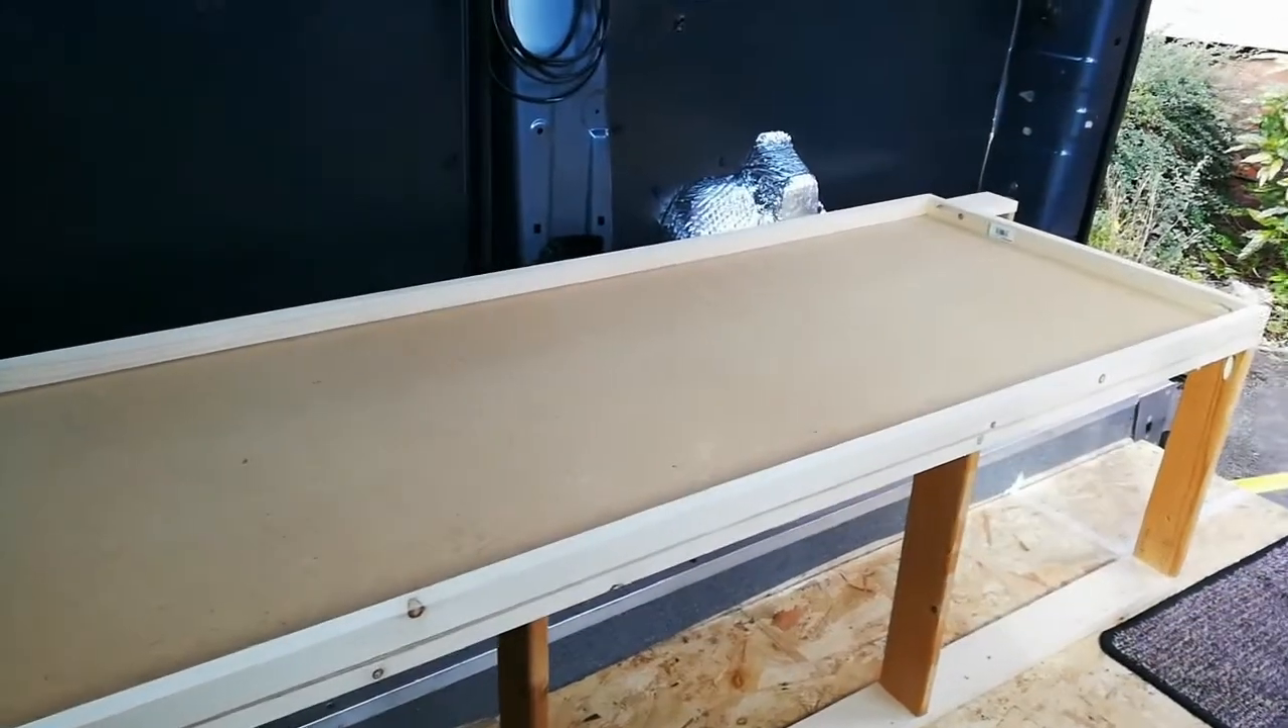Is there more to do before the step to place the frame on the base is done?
No.